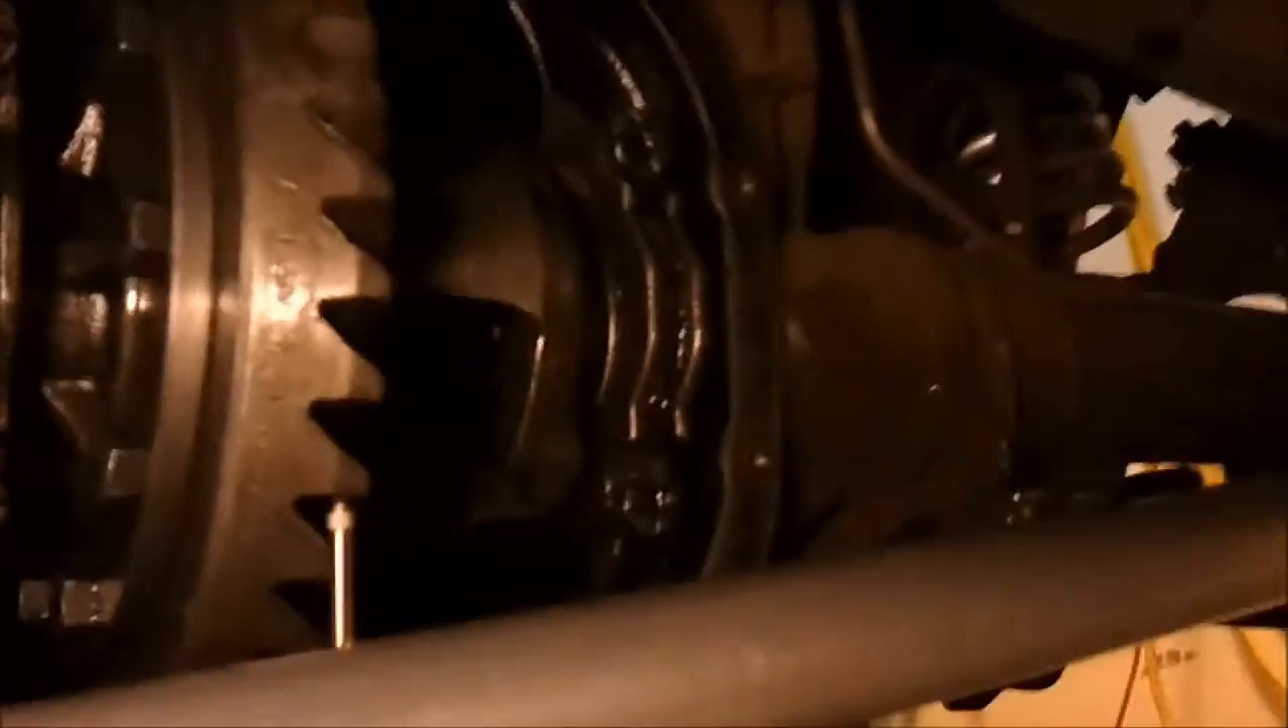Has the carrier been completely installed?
Yes.